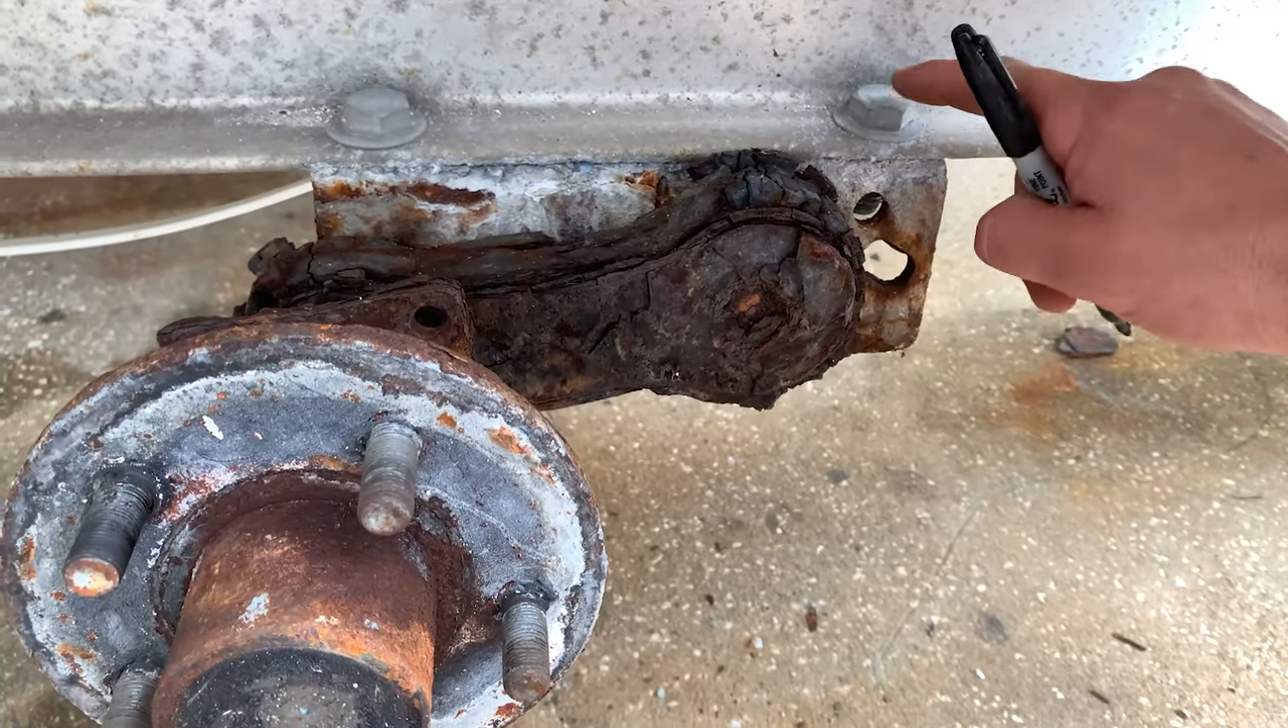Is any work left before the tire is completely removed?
No.